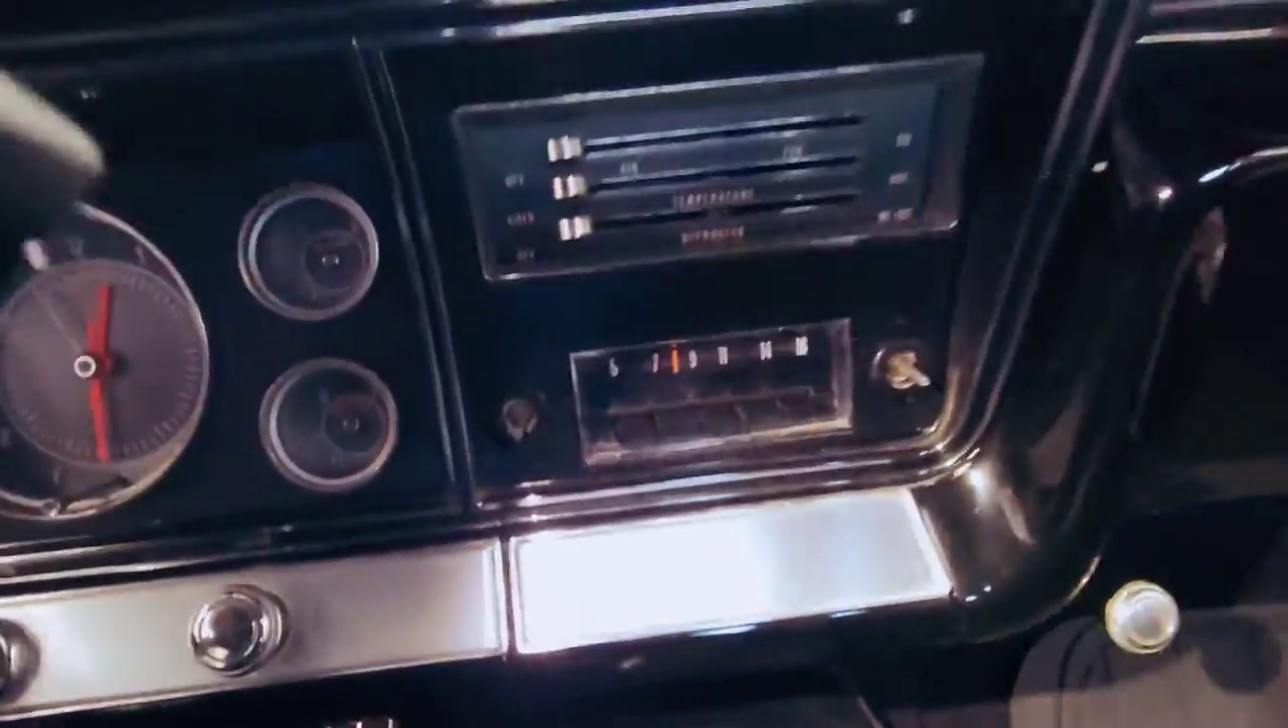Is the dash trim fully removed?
No.